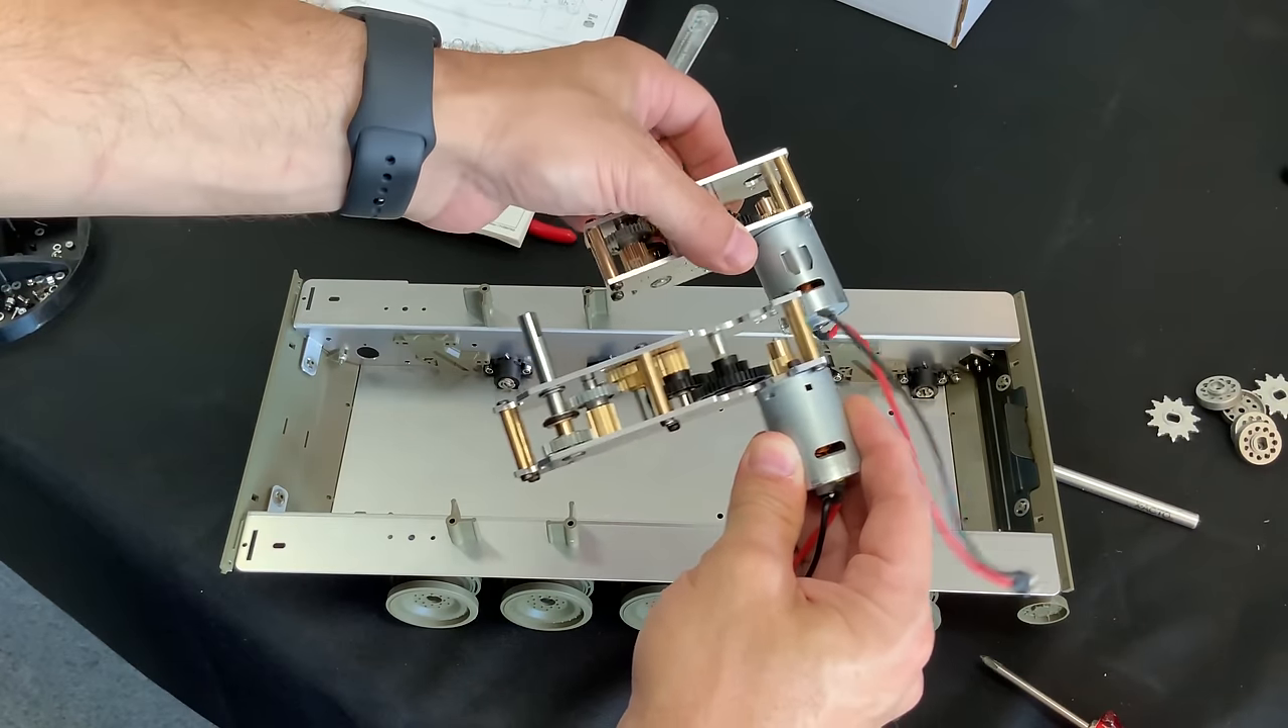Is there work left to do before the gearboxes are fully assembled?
No.